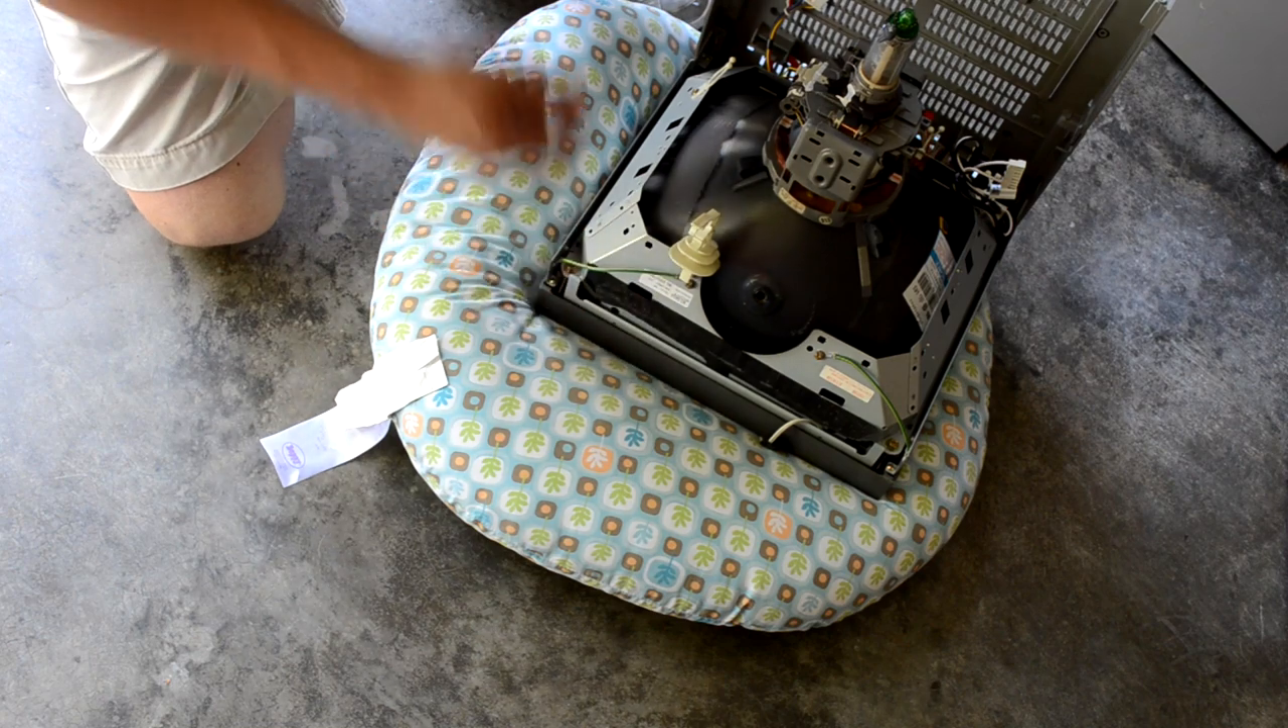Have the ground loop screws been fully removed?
No.